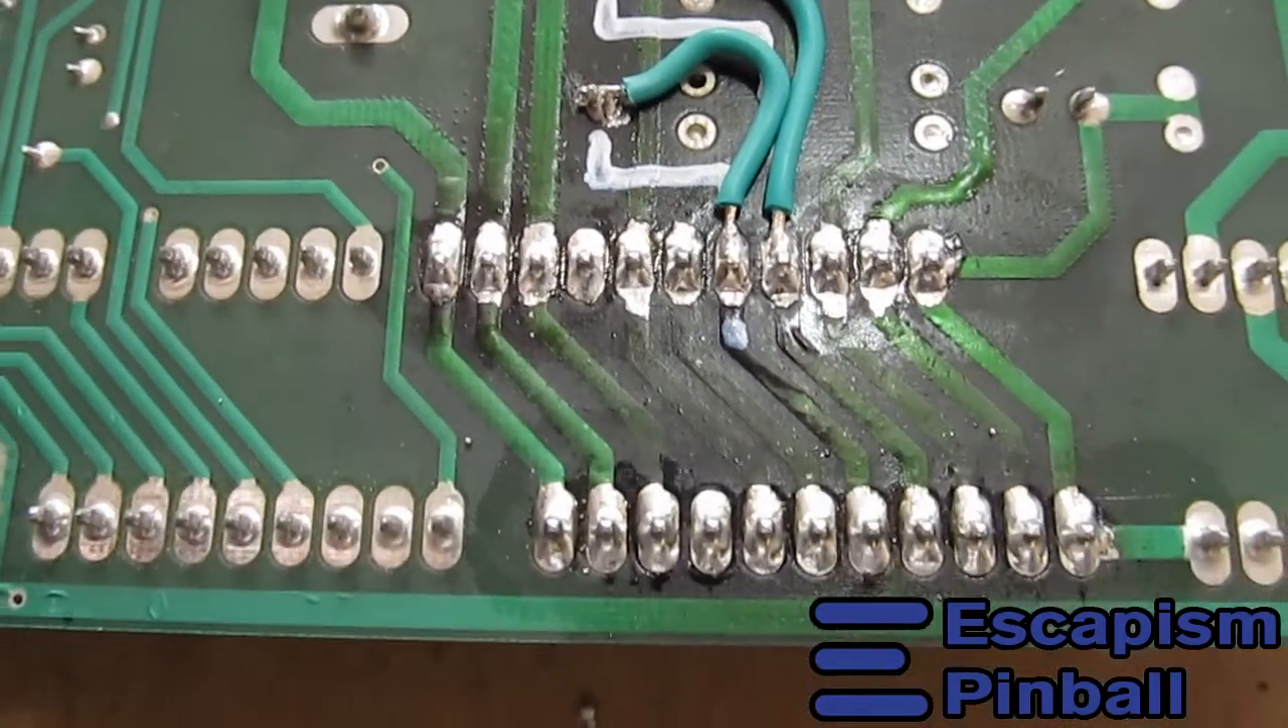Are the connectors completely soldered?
Yes.